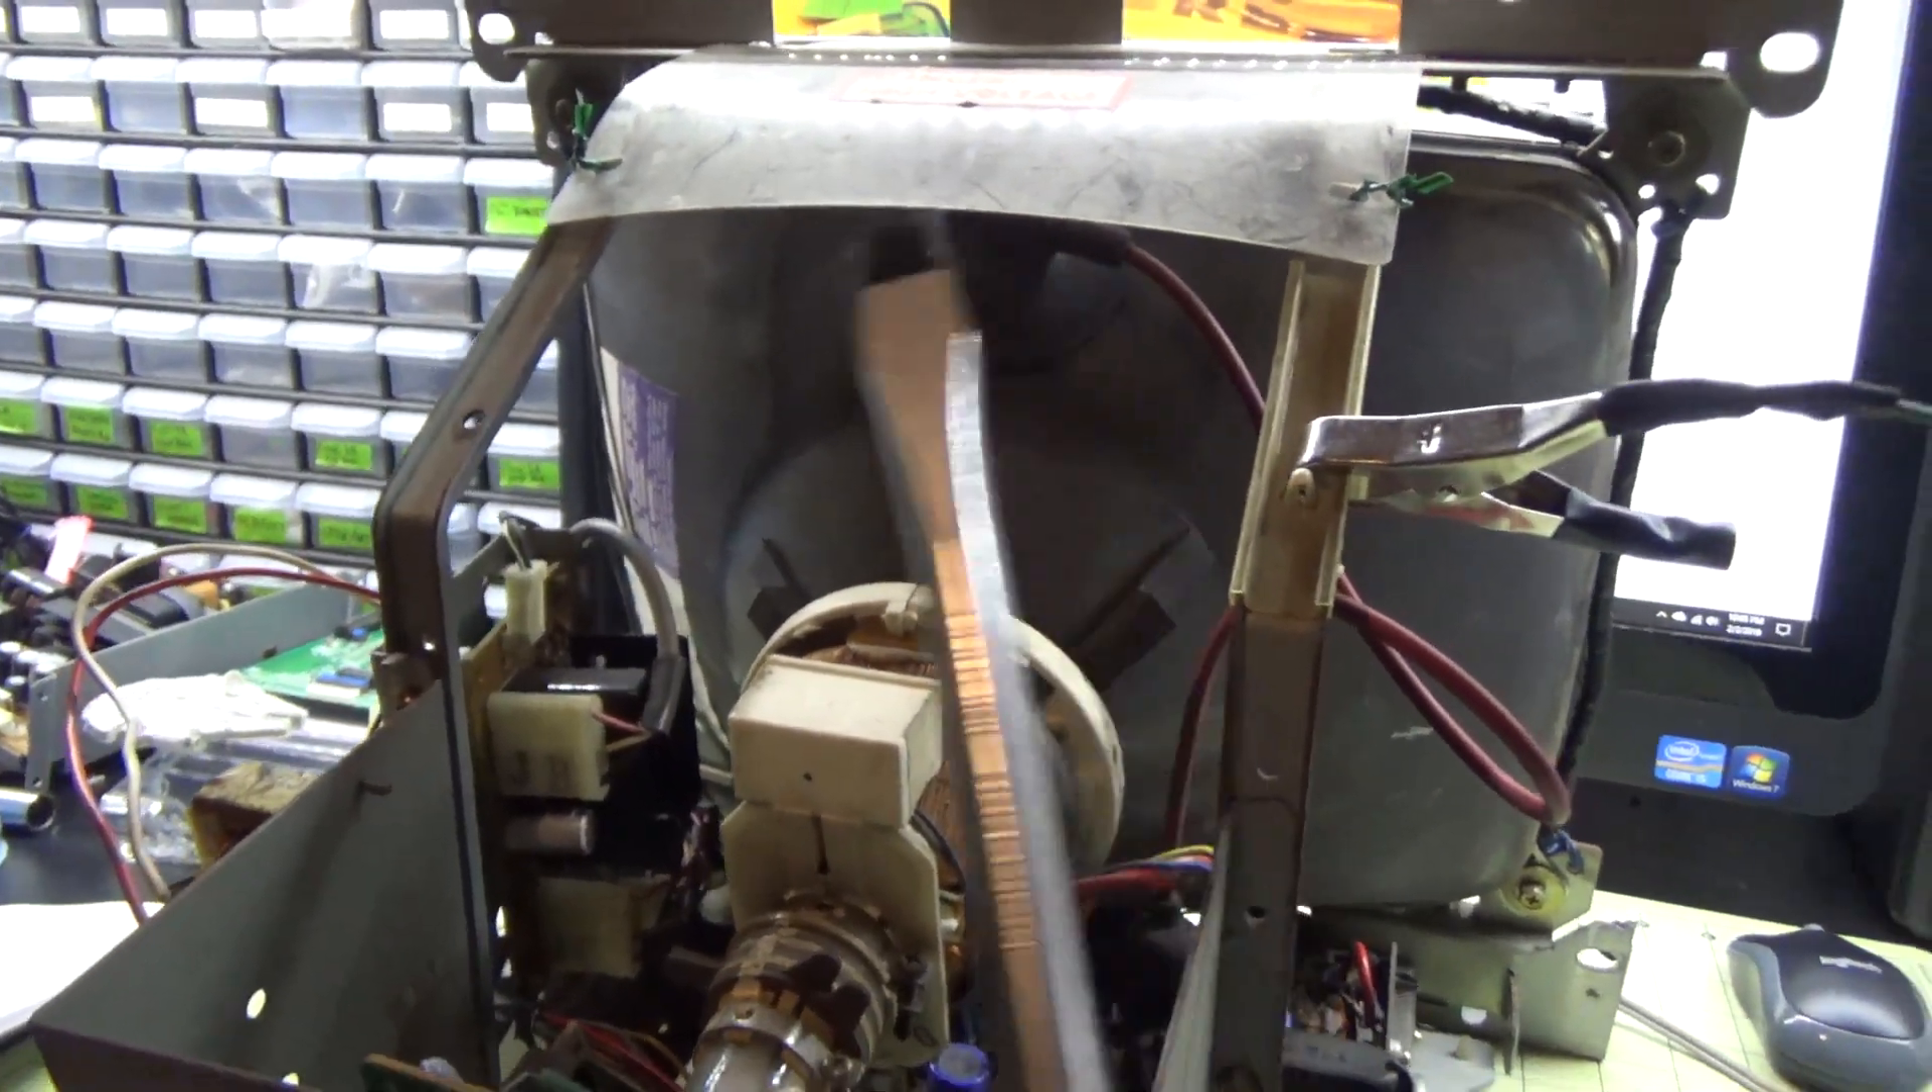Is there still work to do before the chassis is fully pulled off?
Yes.